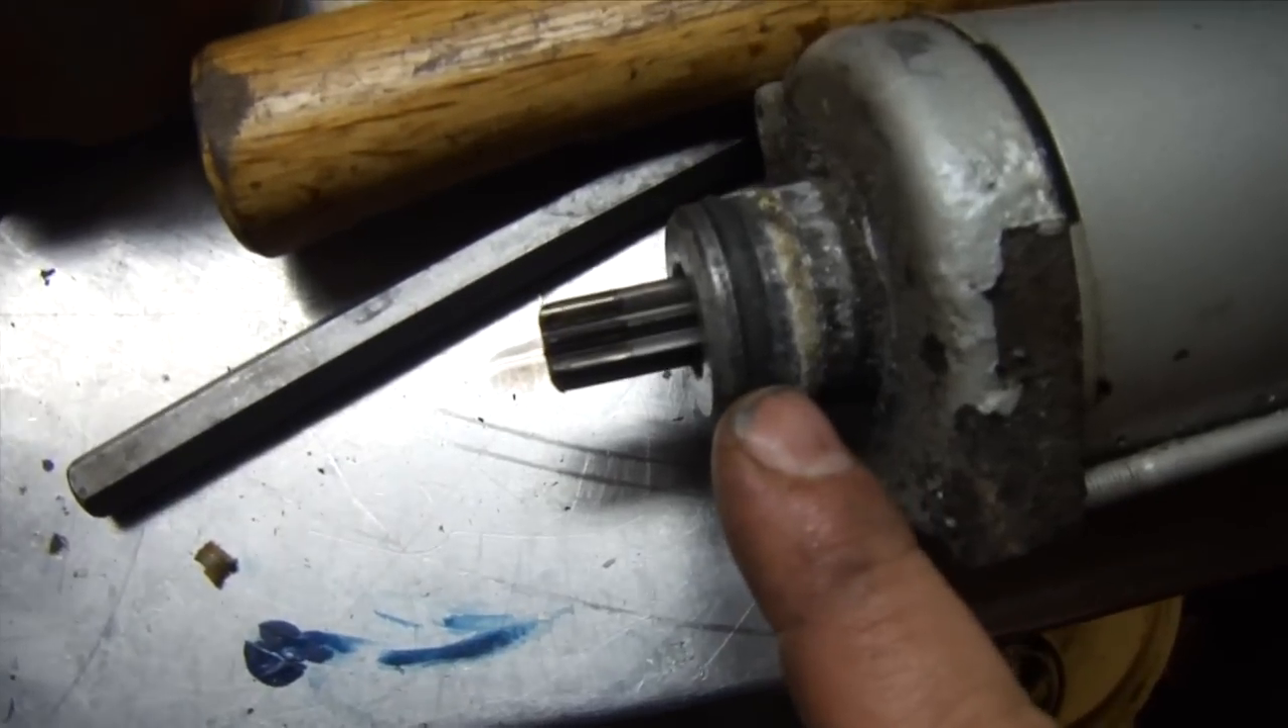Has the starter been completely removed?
Yes.